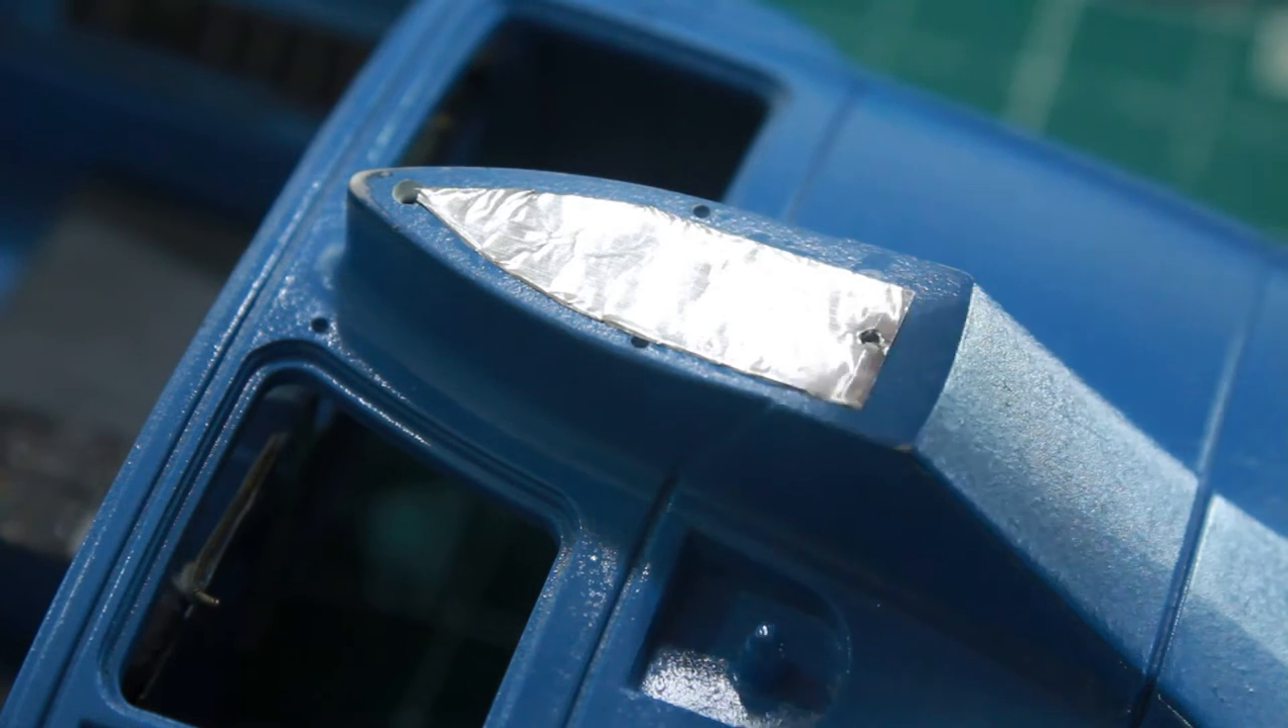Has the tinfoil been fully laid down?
Yes.